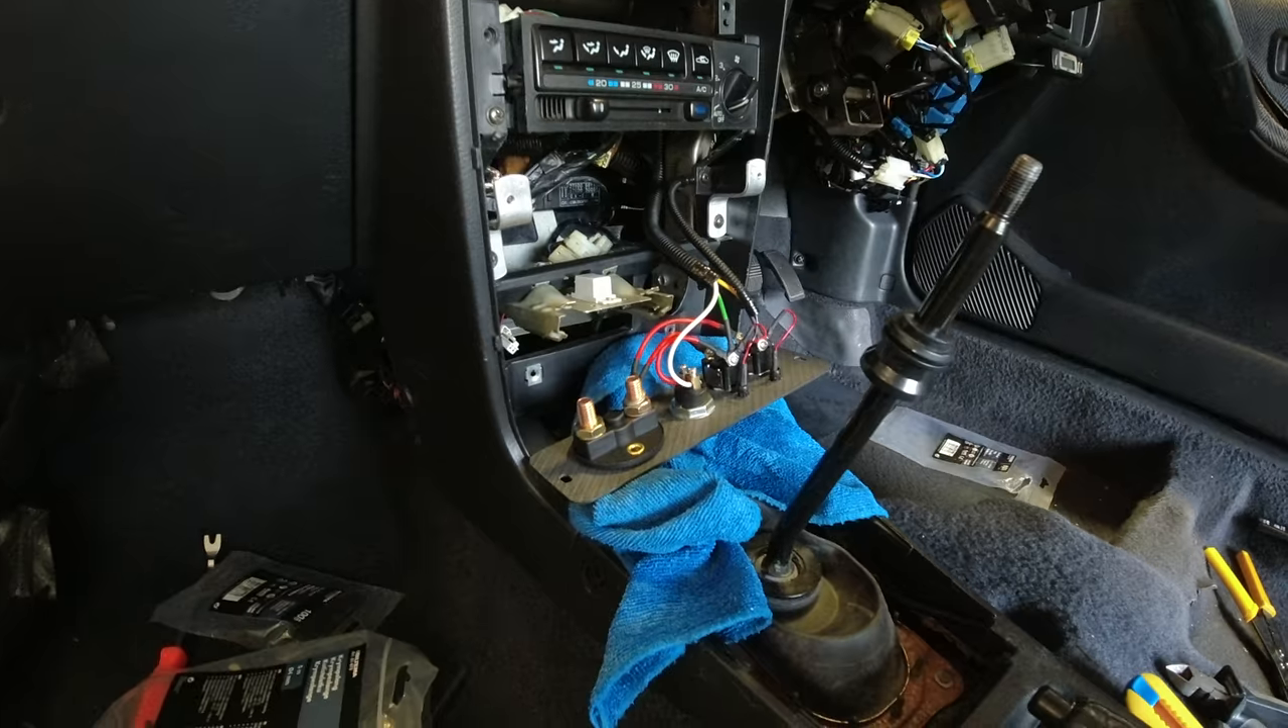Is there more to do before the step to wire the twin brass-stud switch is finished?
Yes.